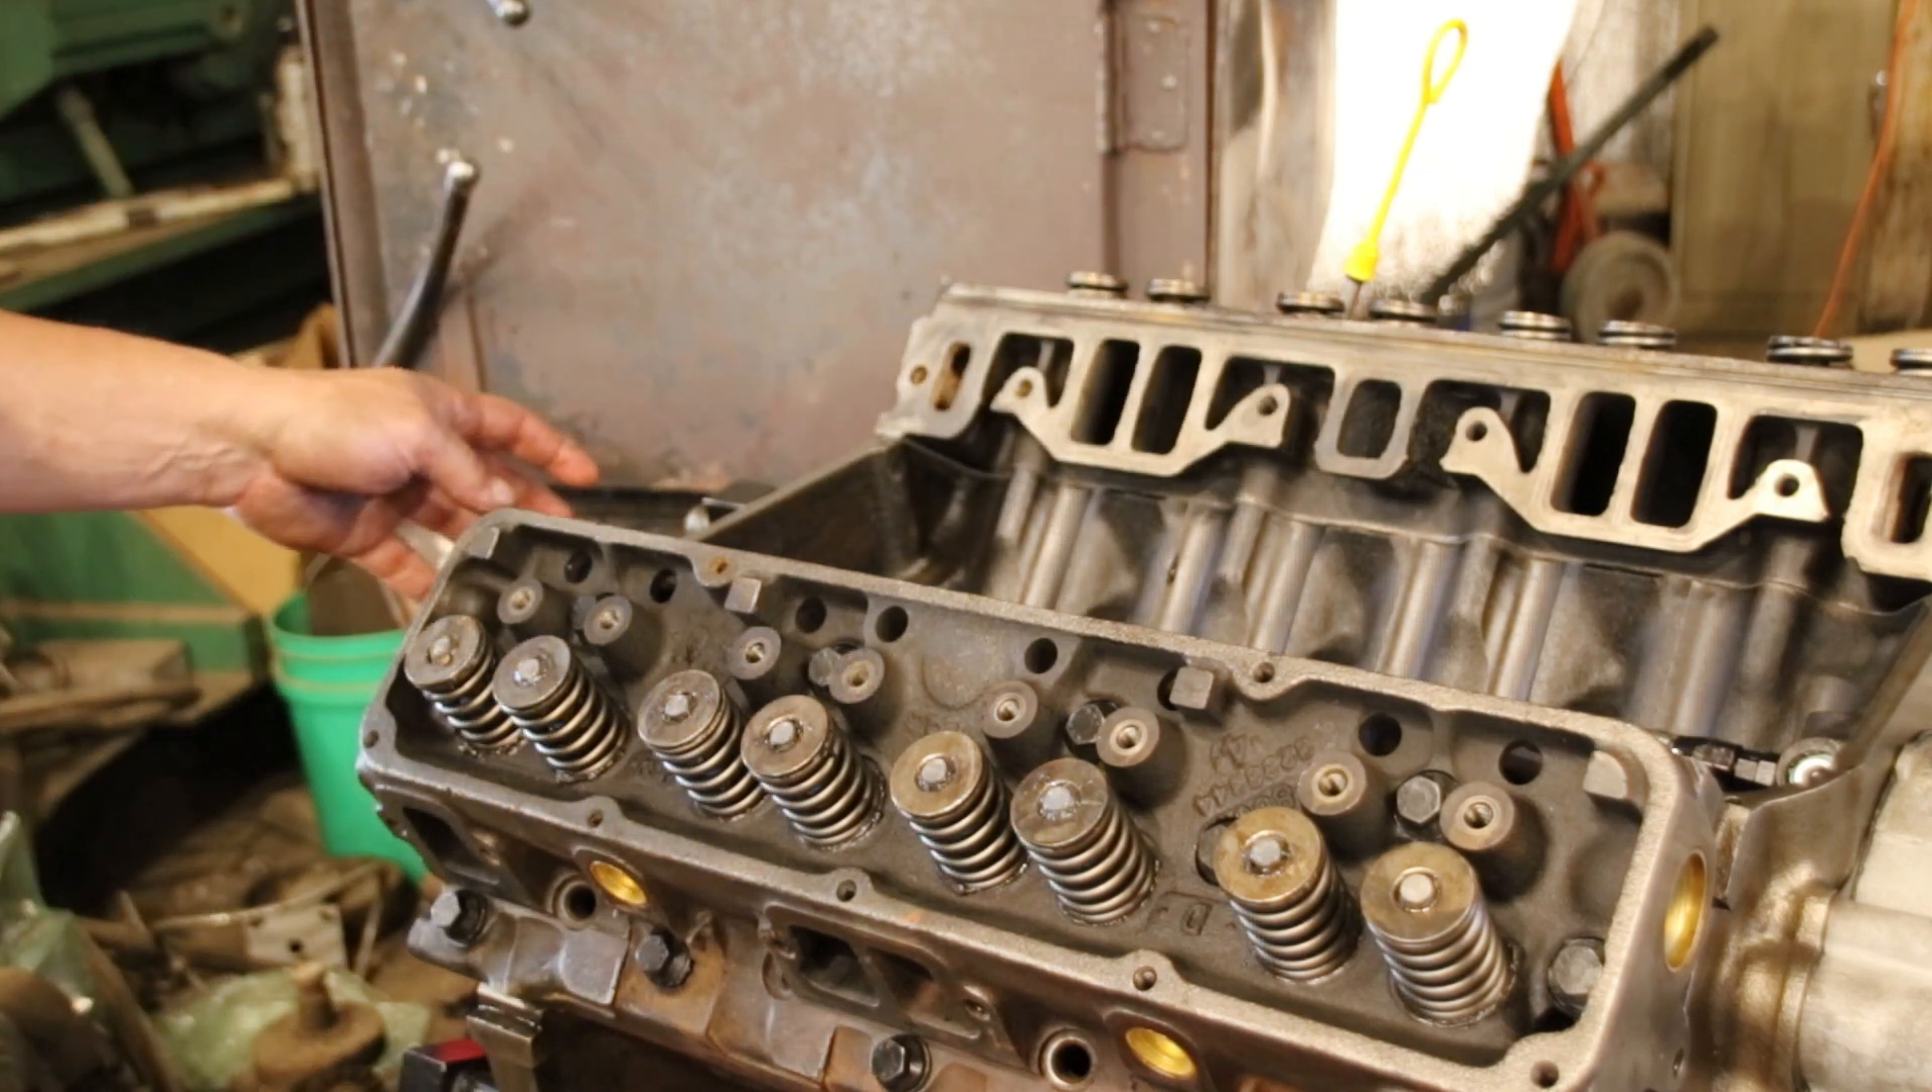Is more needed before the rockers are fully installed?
Yes.